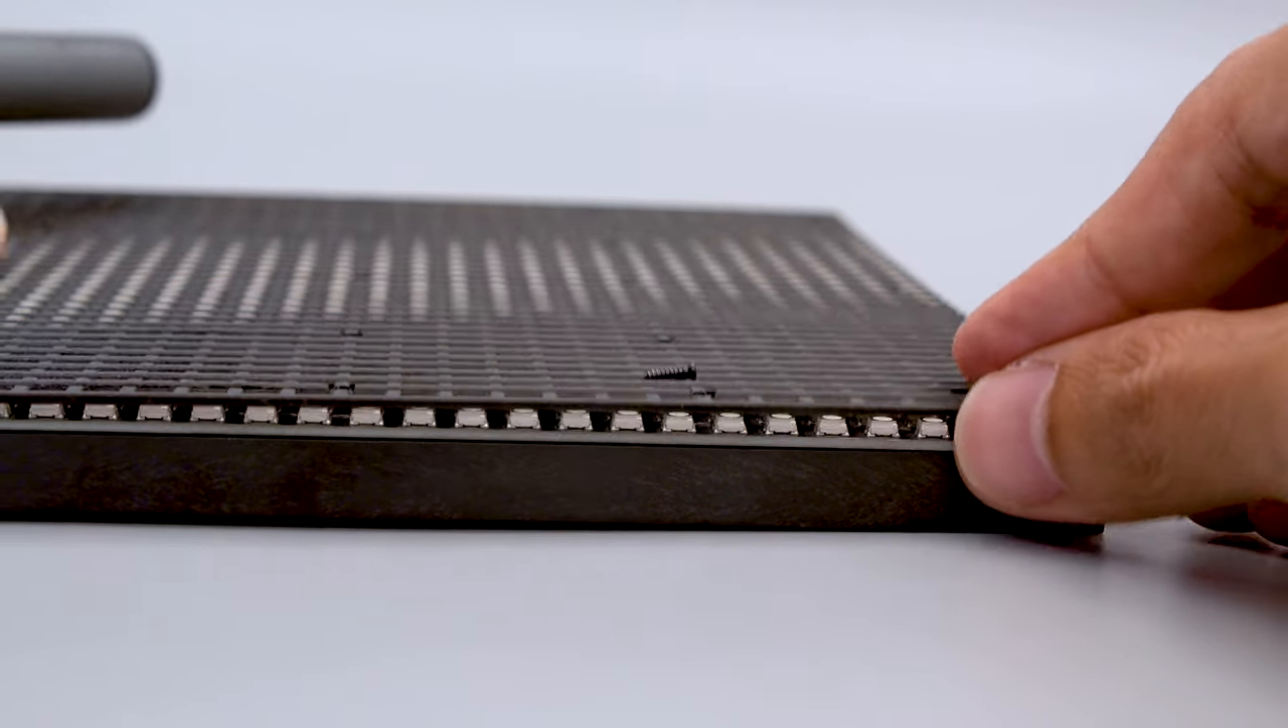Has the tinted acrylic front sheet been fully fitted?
No.